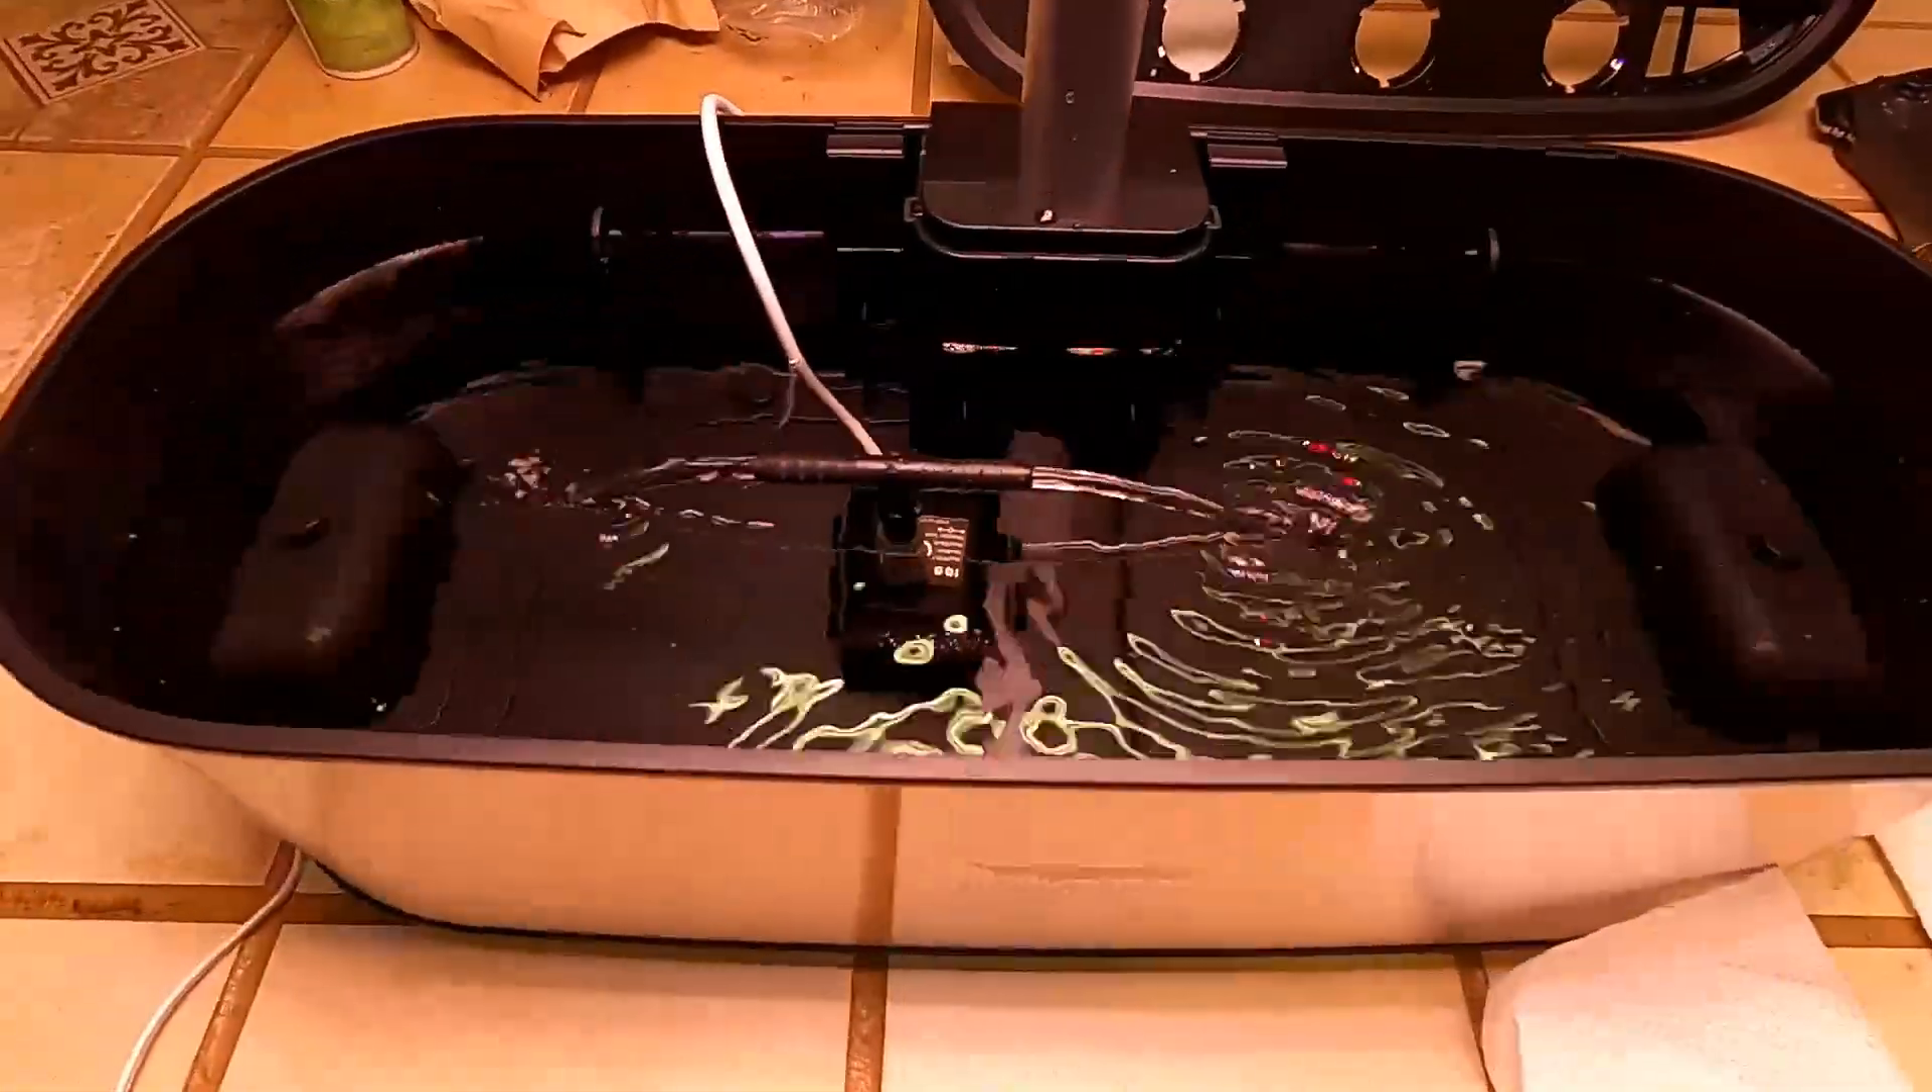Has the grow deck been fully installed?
No.